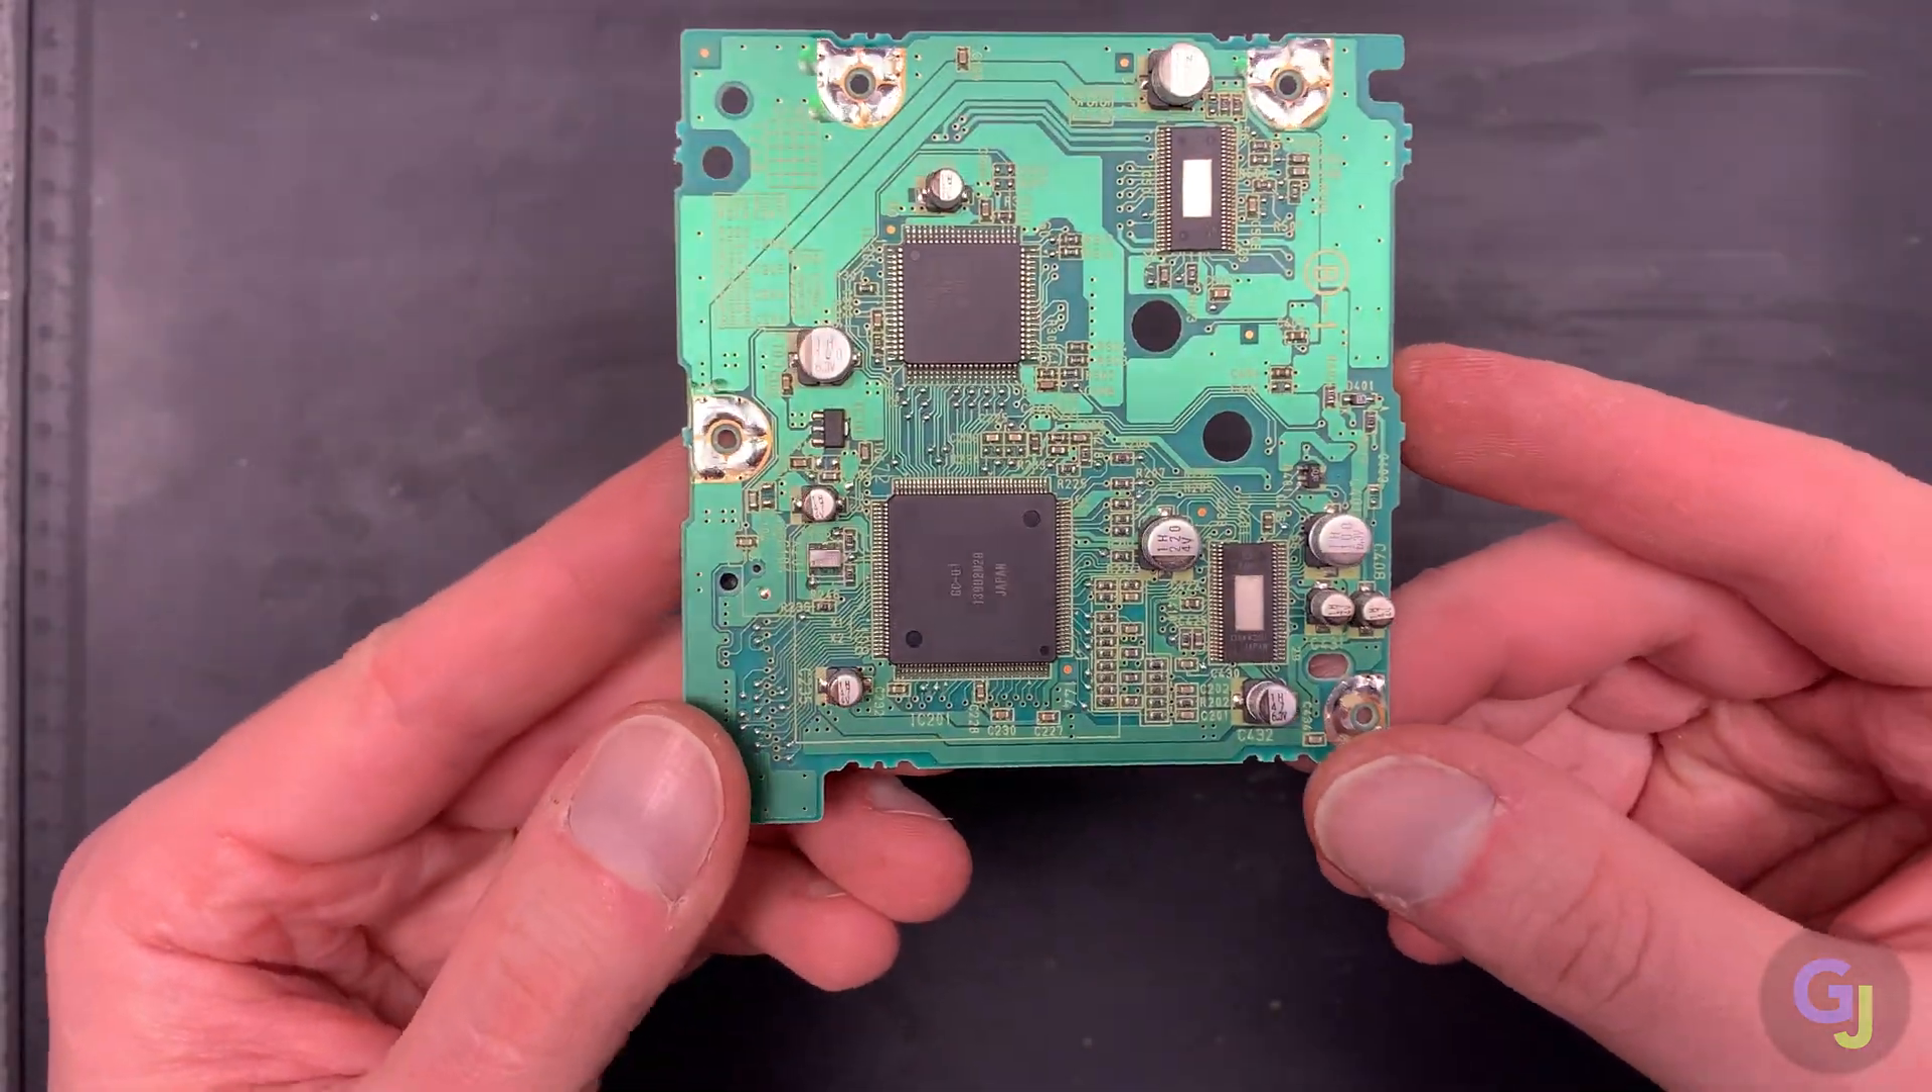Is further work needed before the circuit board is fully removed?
No.